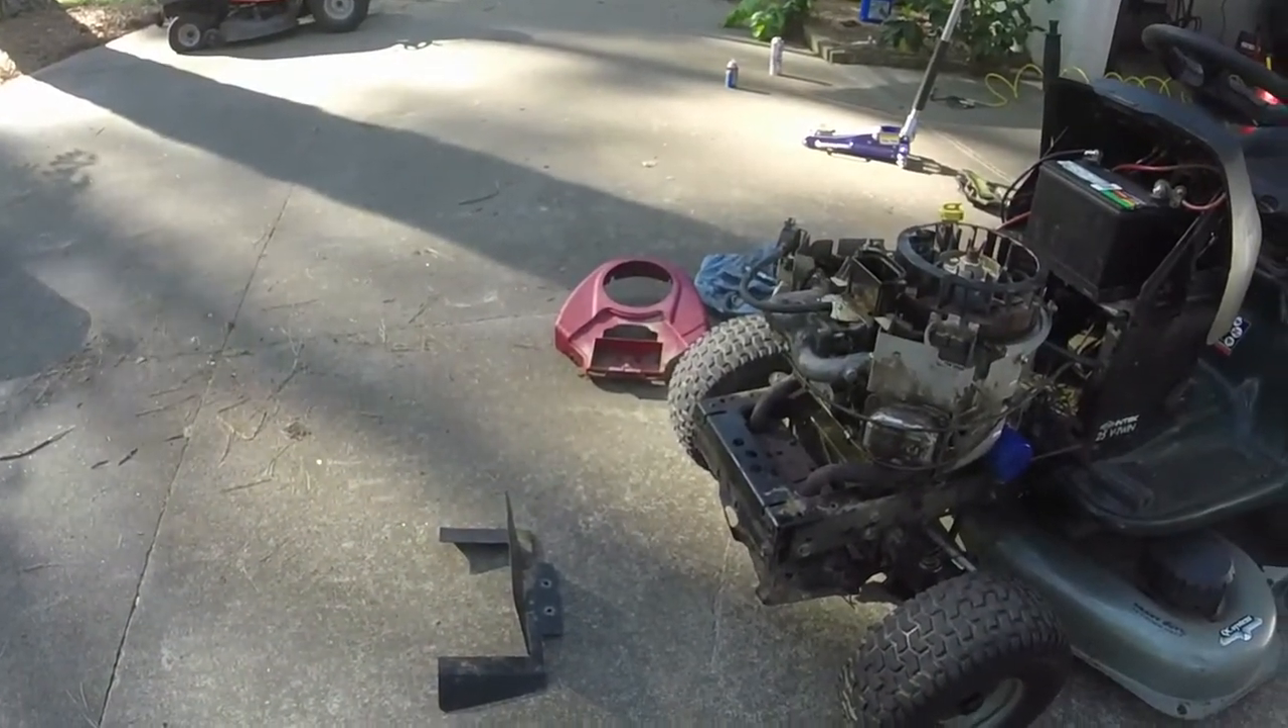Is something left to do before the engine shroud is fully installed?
Yes.